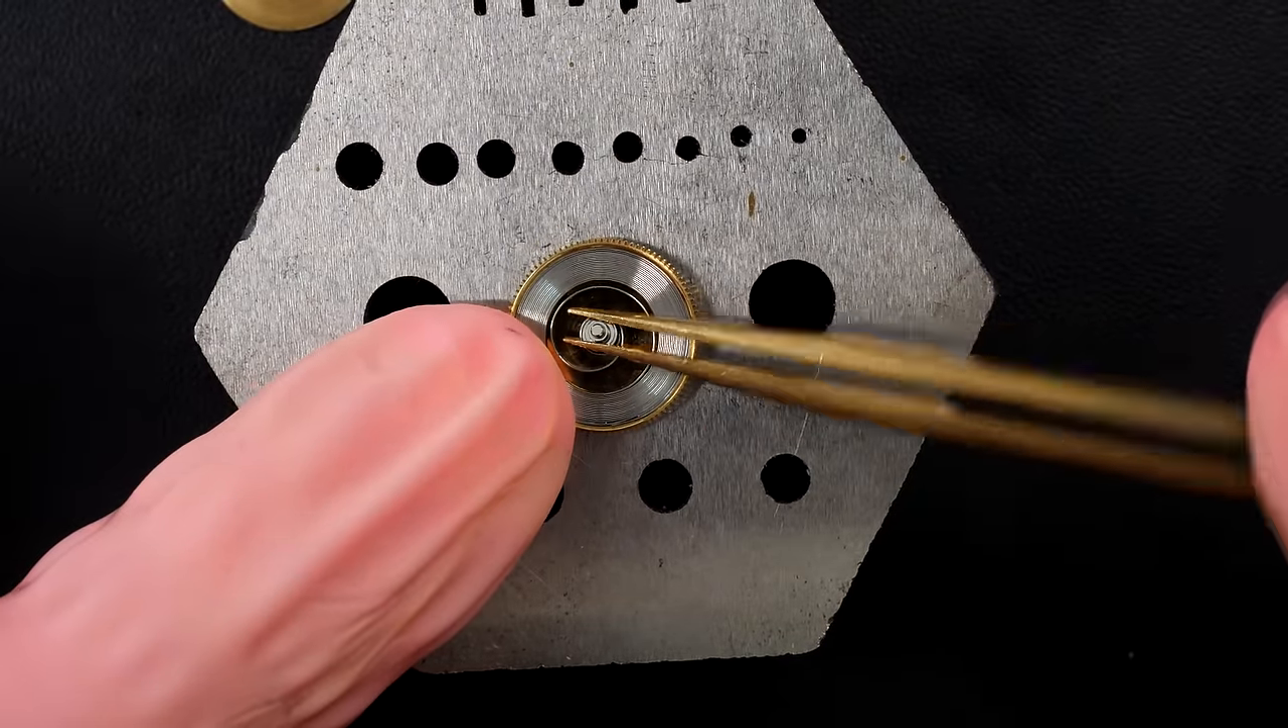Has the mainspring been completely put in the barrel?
Yes.